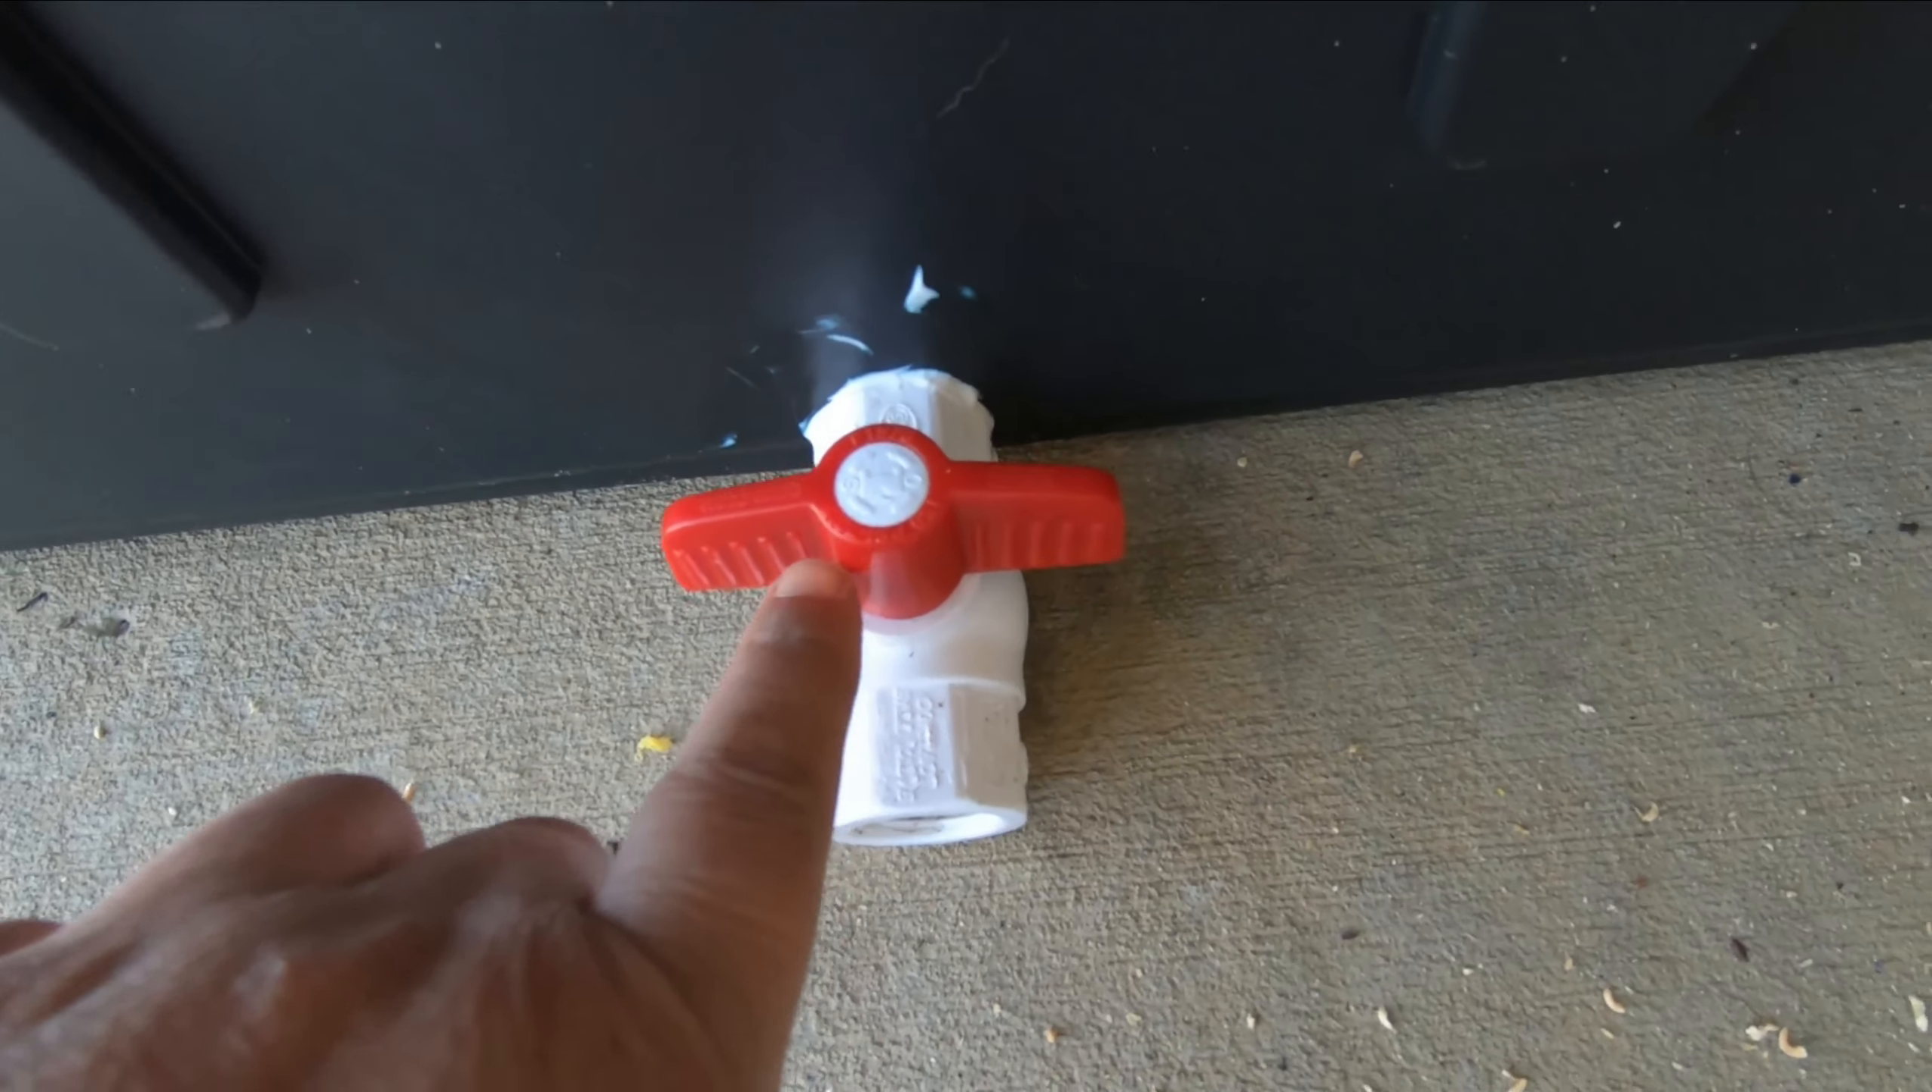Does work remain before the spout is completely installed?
No.